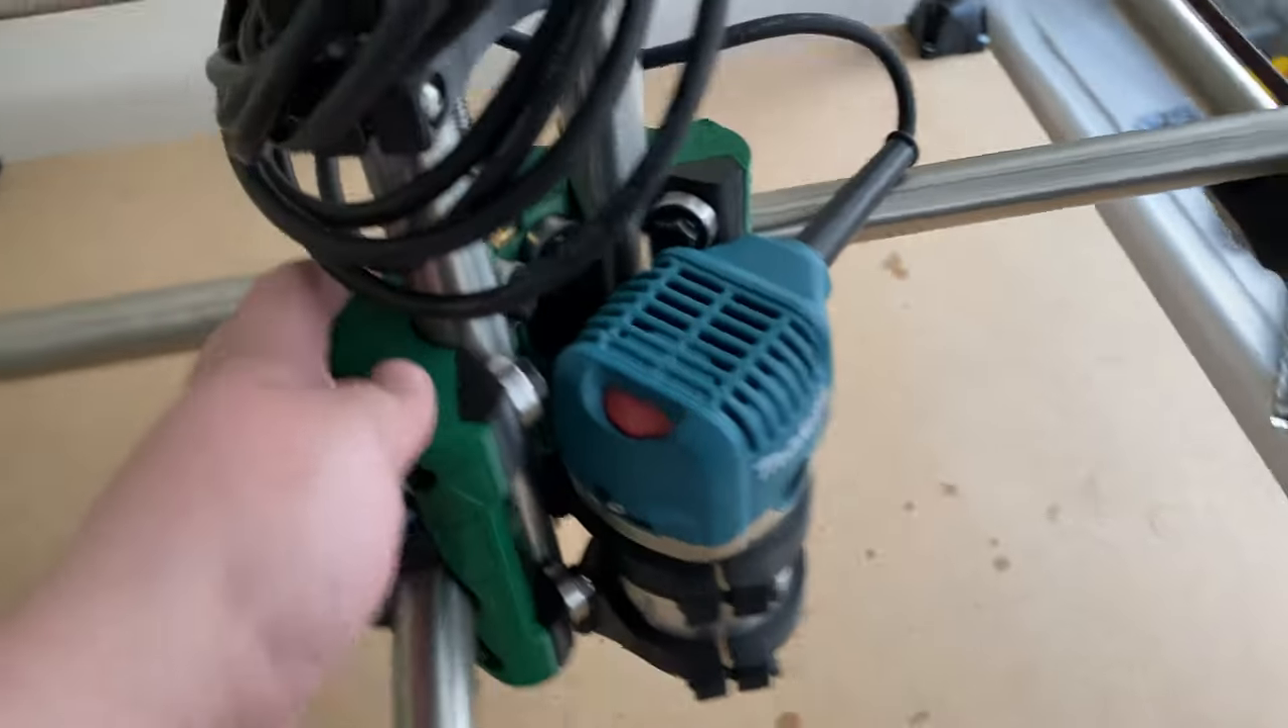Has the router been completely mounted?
Yes.